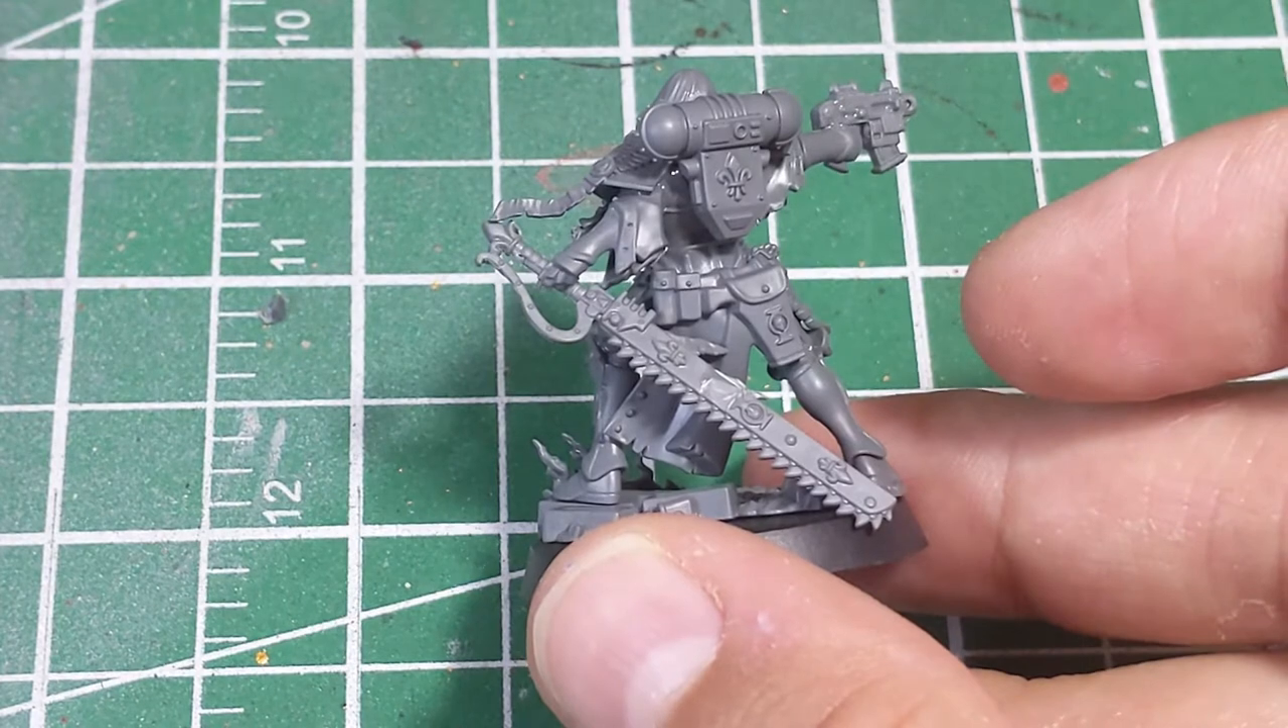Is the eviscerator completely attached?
Yes.